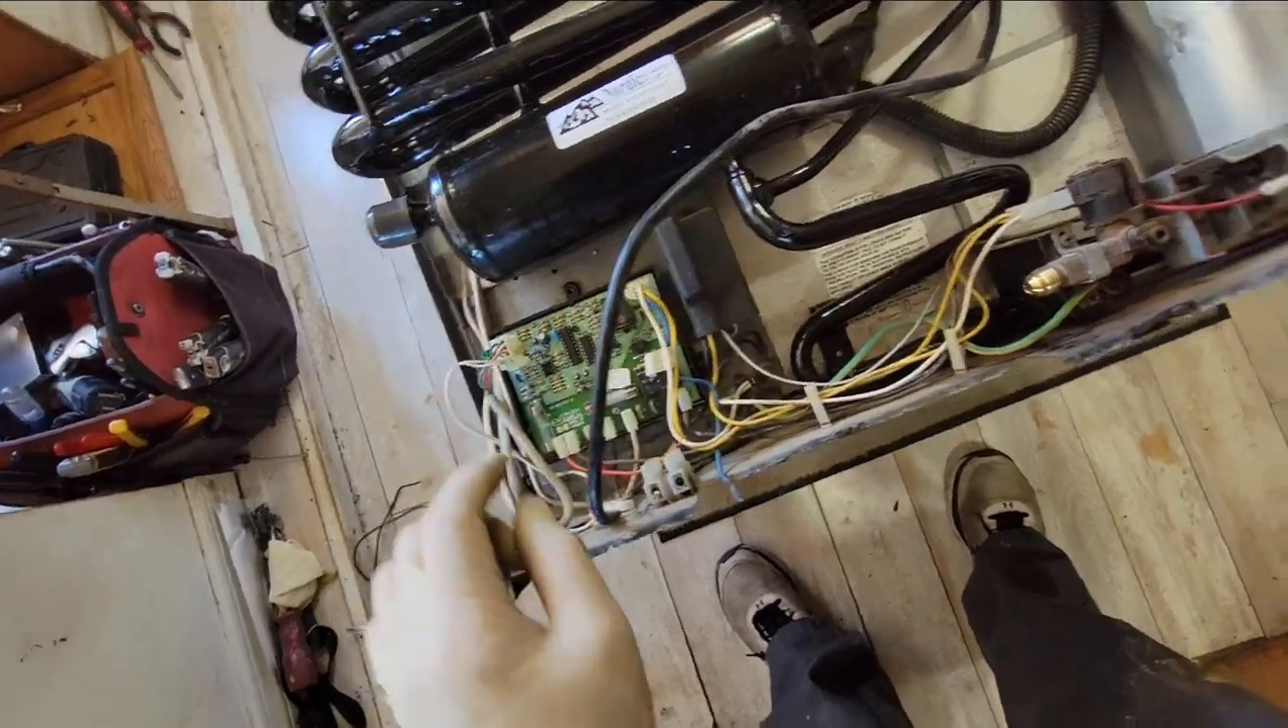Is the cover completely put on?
No.